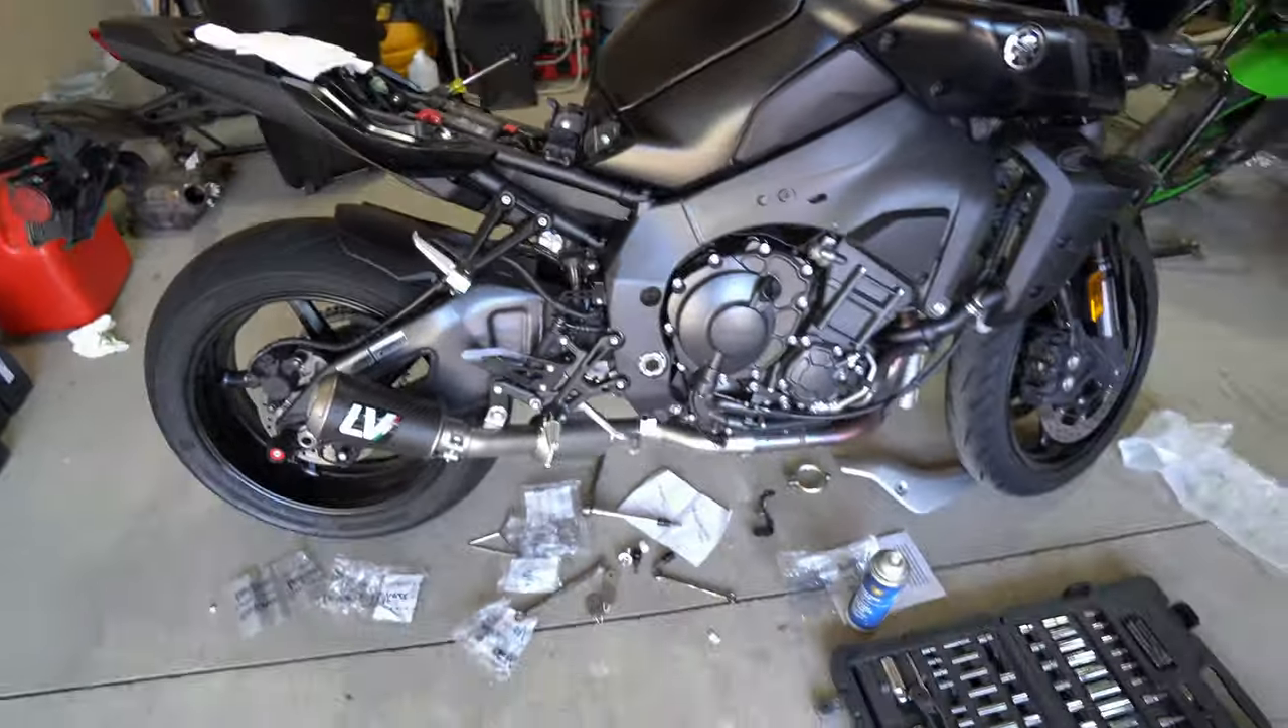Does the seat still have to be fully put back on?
Yes.